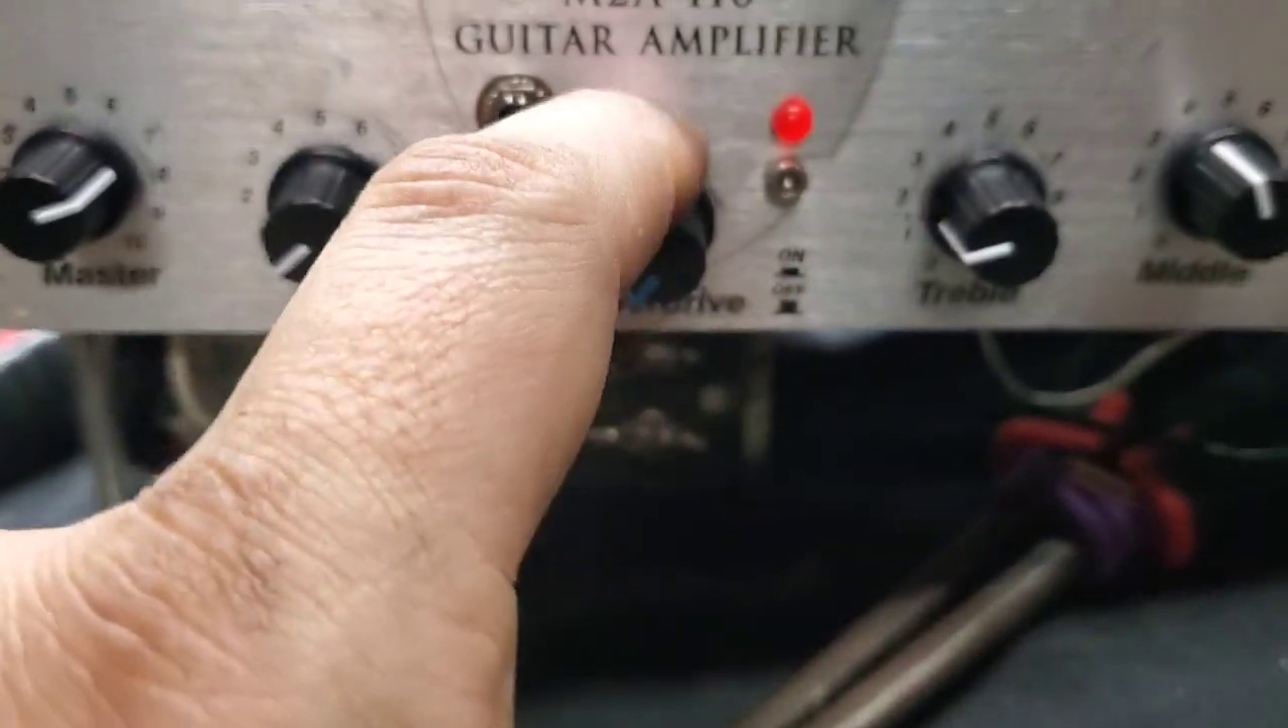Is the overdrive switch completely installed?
Yes.